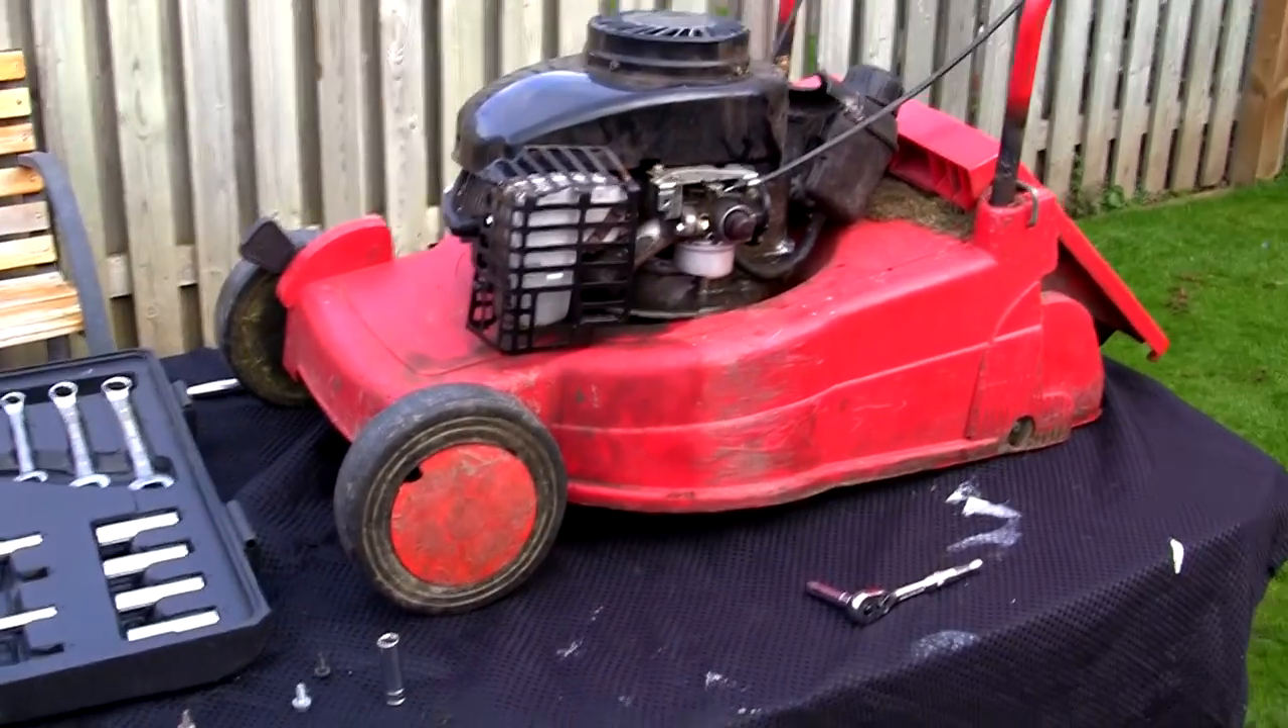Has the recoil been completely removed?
No.